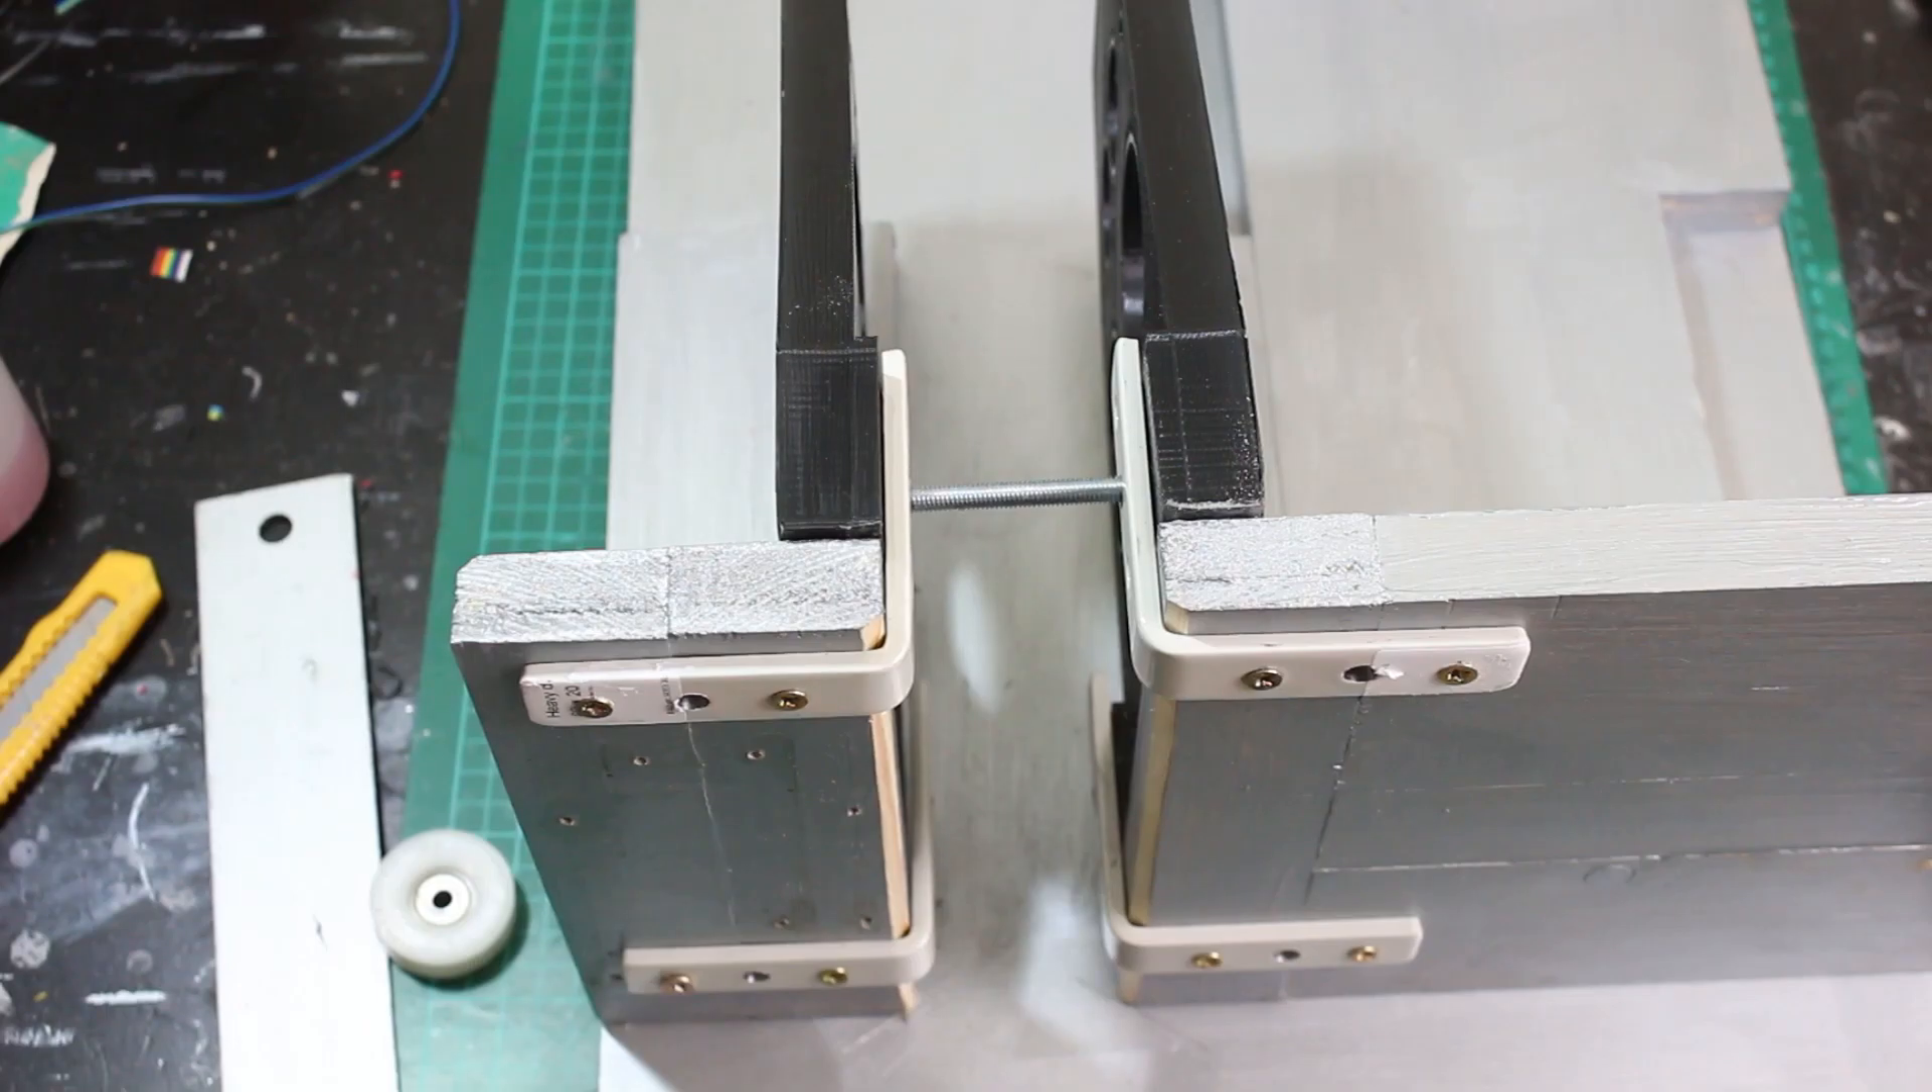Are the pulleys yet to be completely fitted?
Yes.